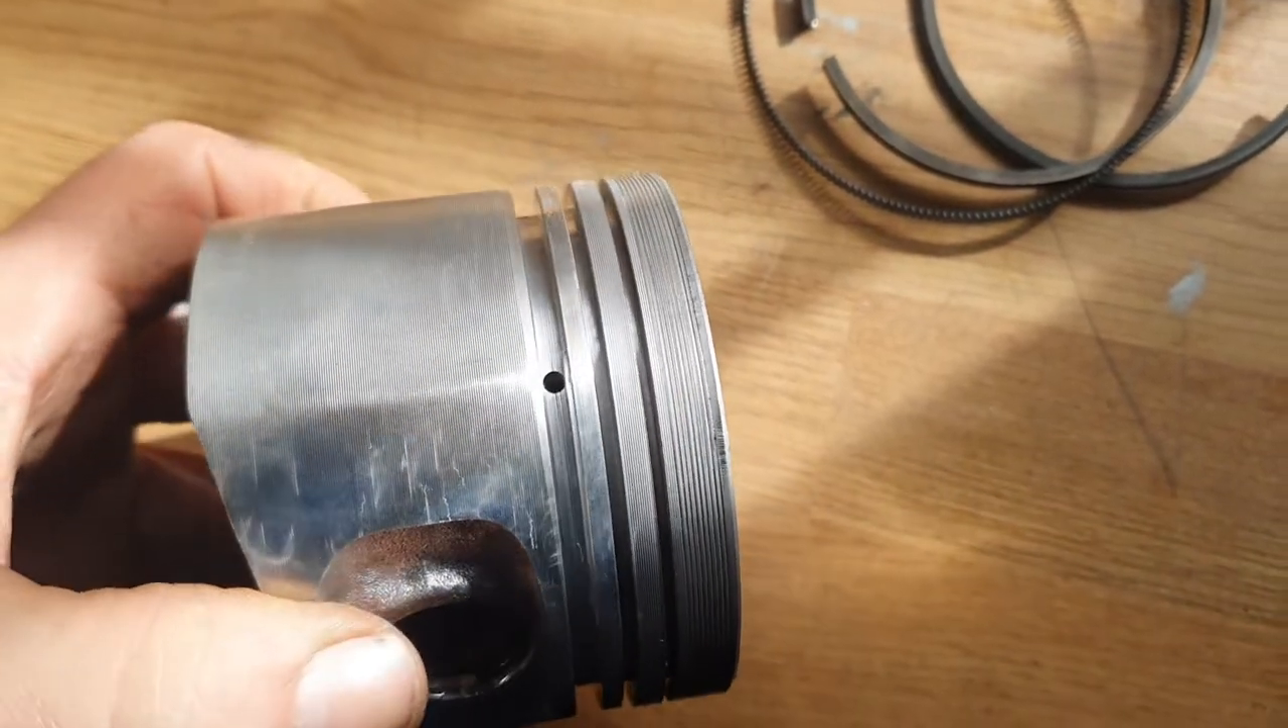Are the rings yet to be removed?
No.